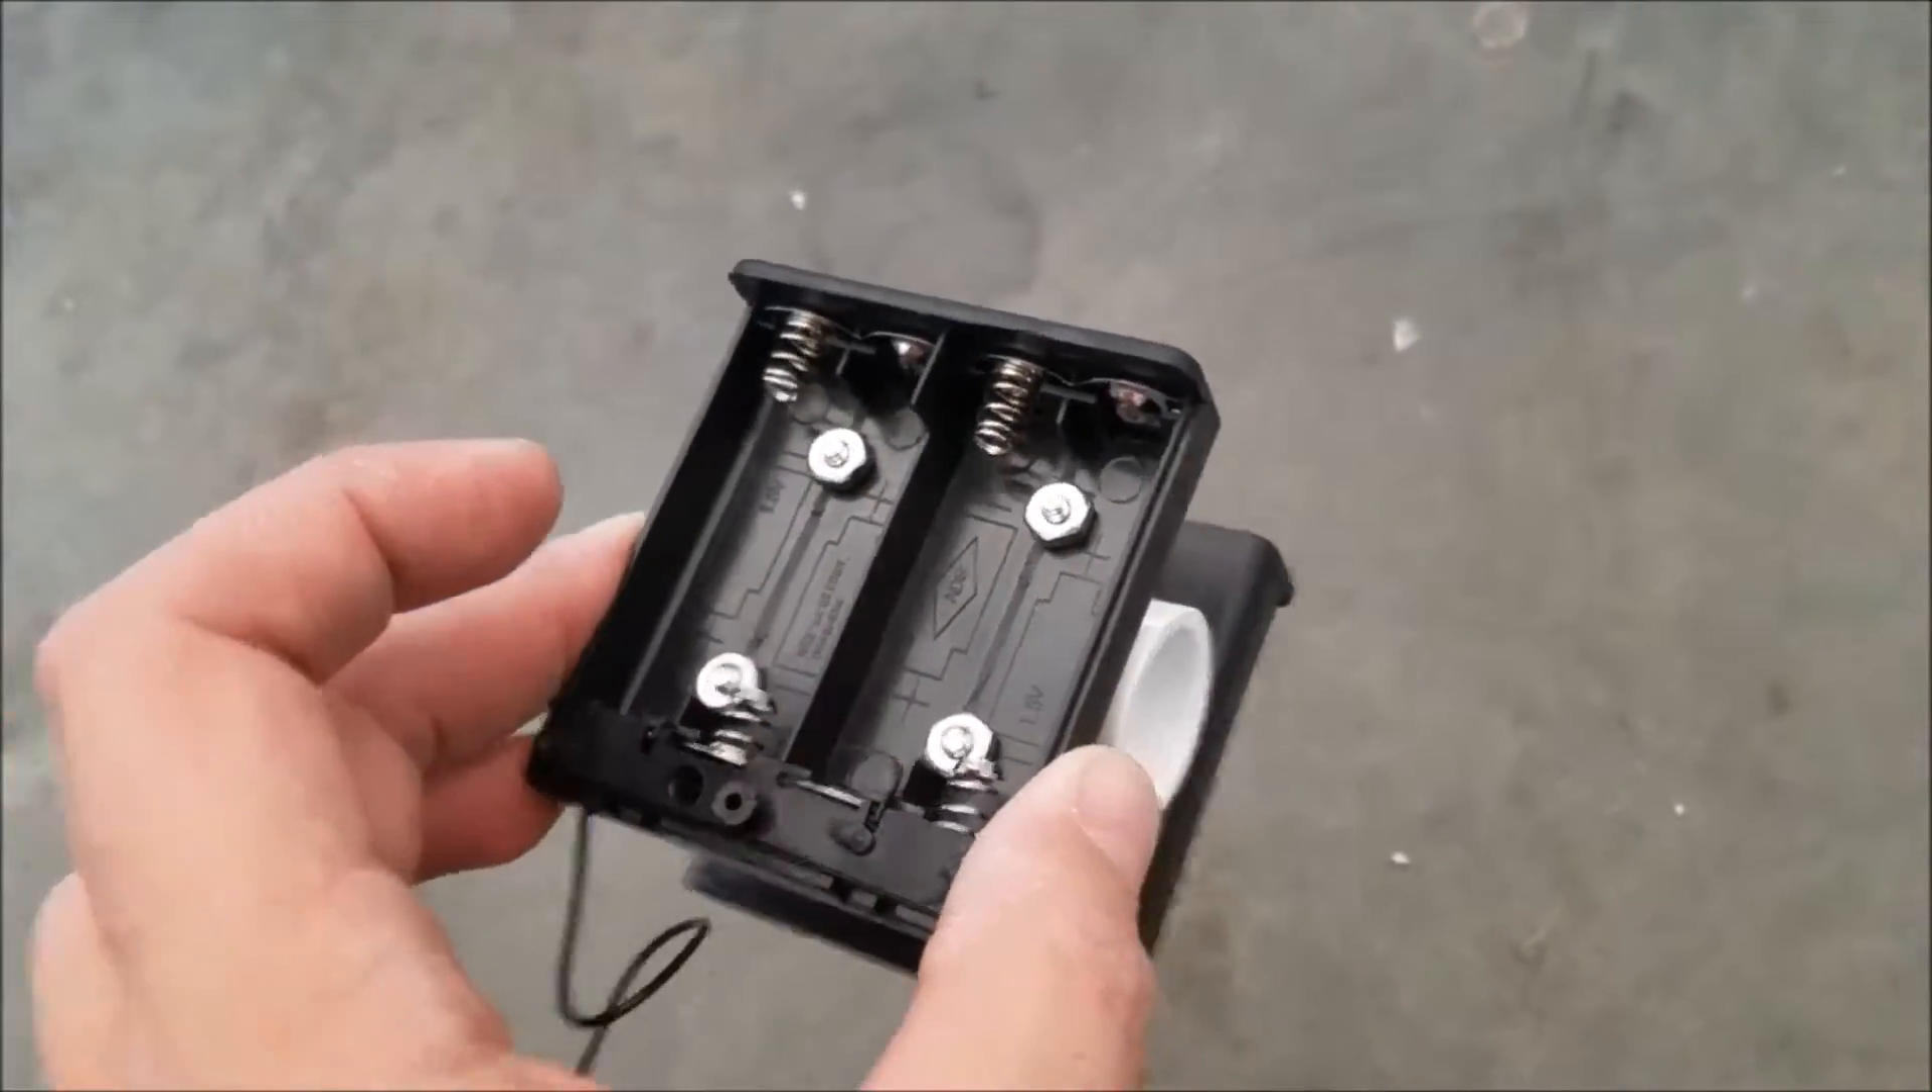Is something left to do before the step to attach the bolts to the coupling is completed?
No.